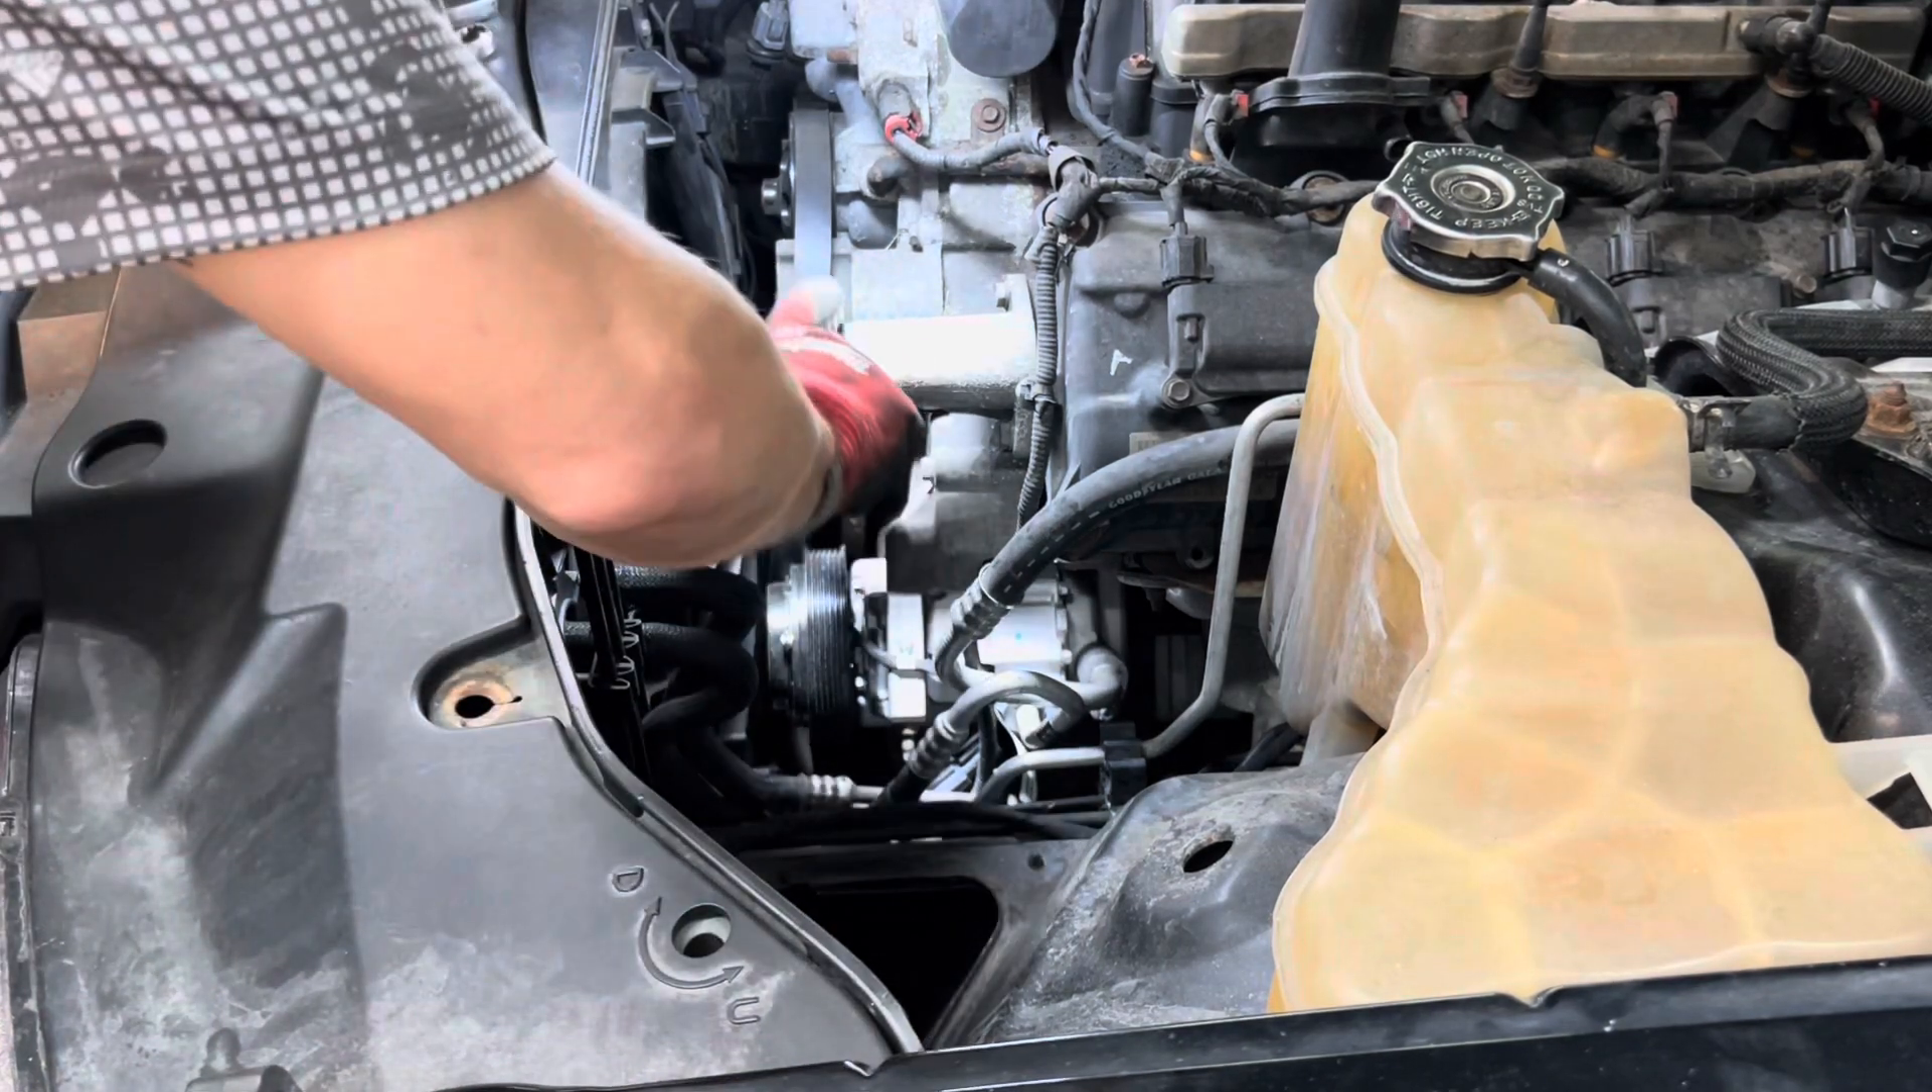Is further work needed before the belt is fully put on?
Yes.